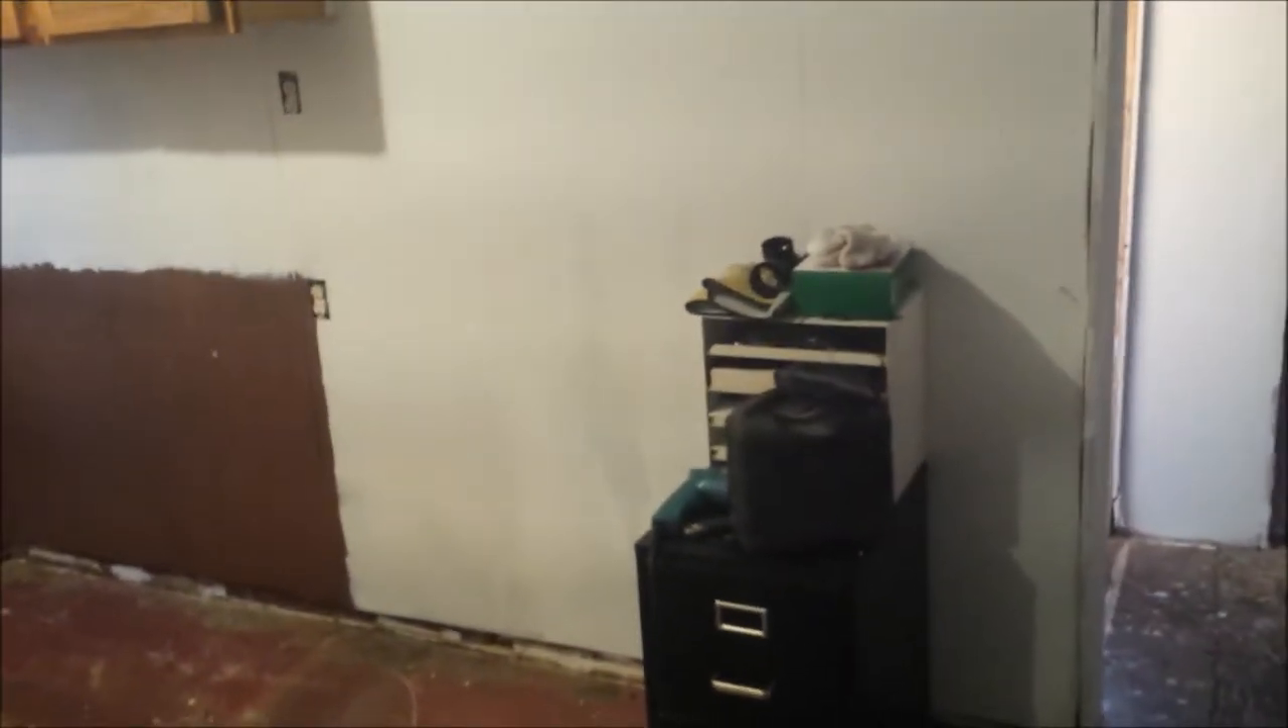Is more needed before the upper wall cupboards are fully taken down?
Yes.